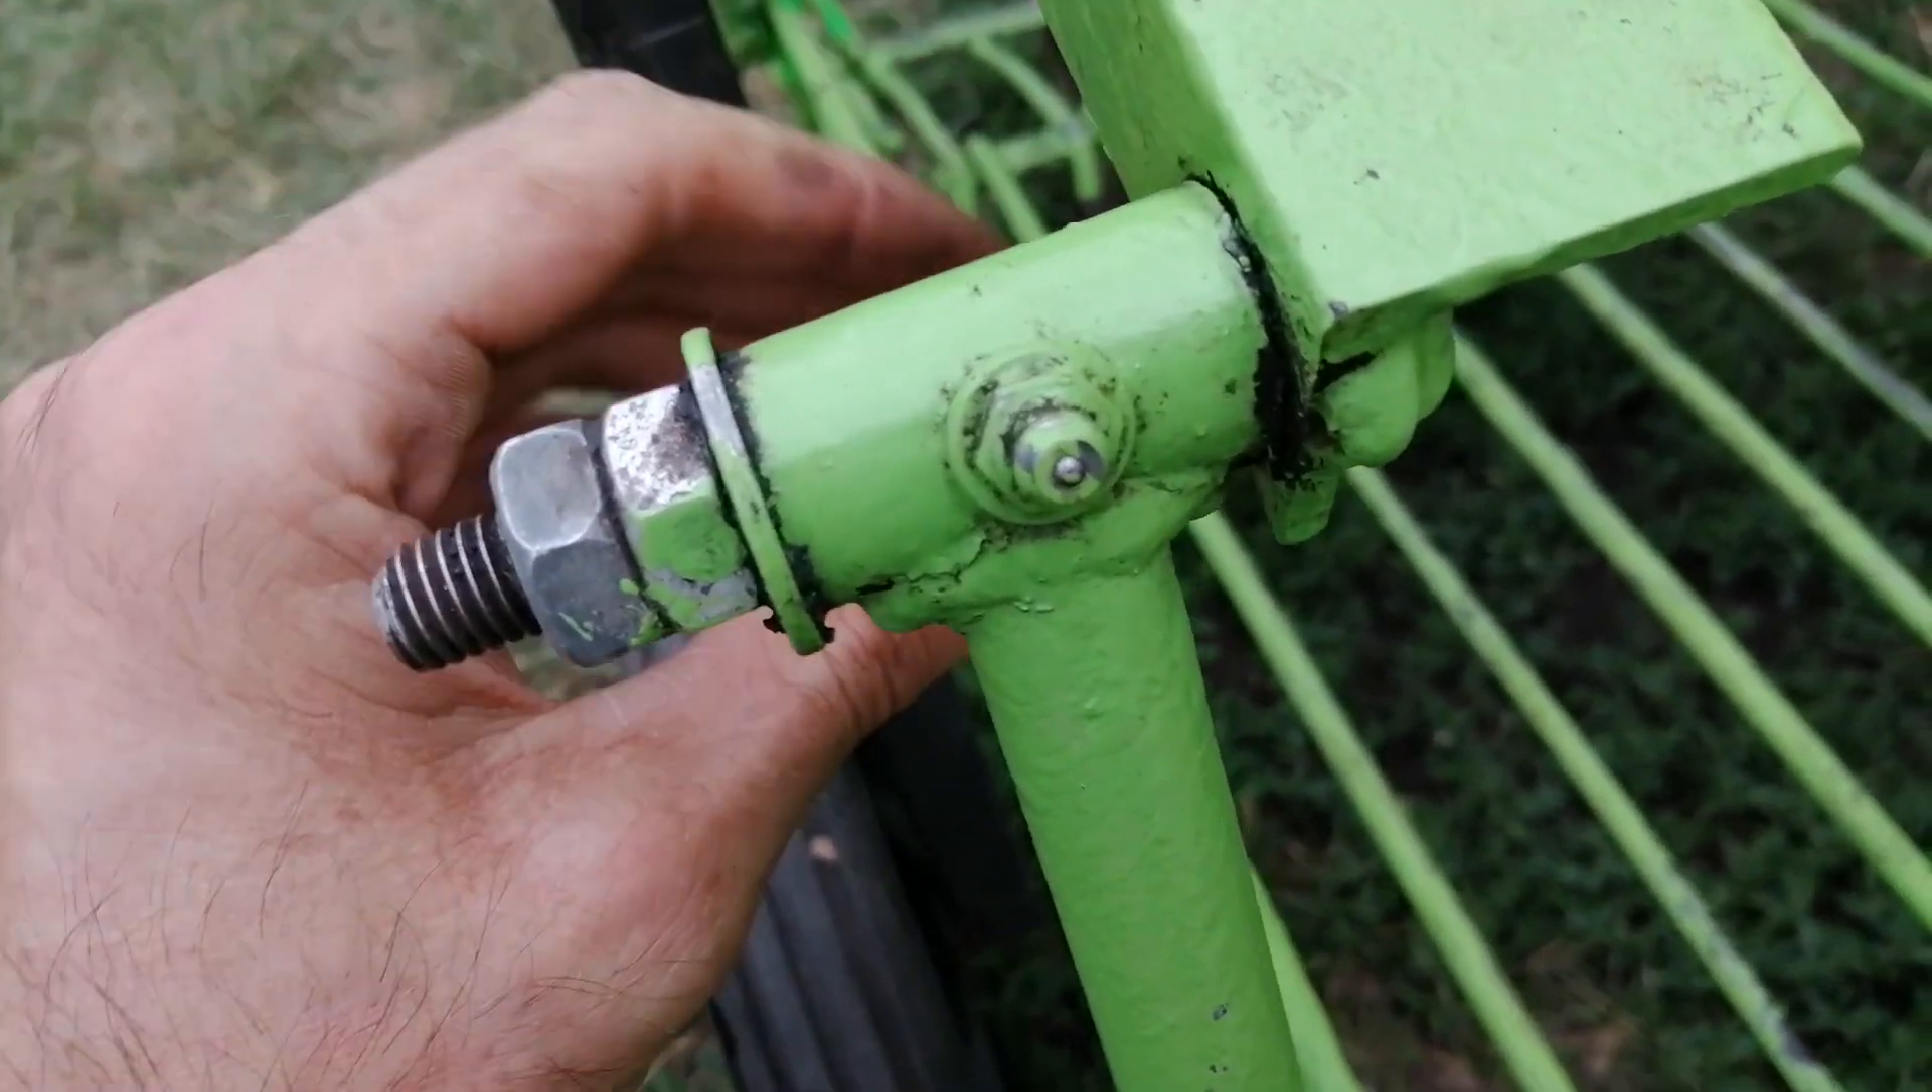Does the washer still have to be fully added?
No.